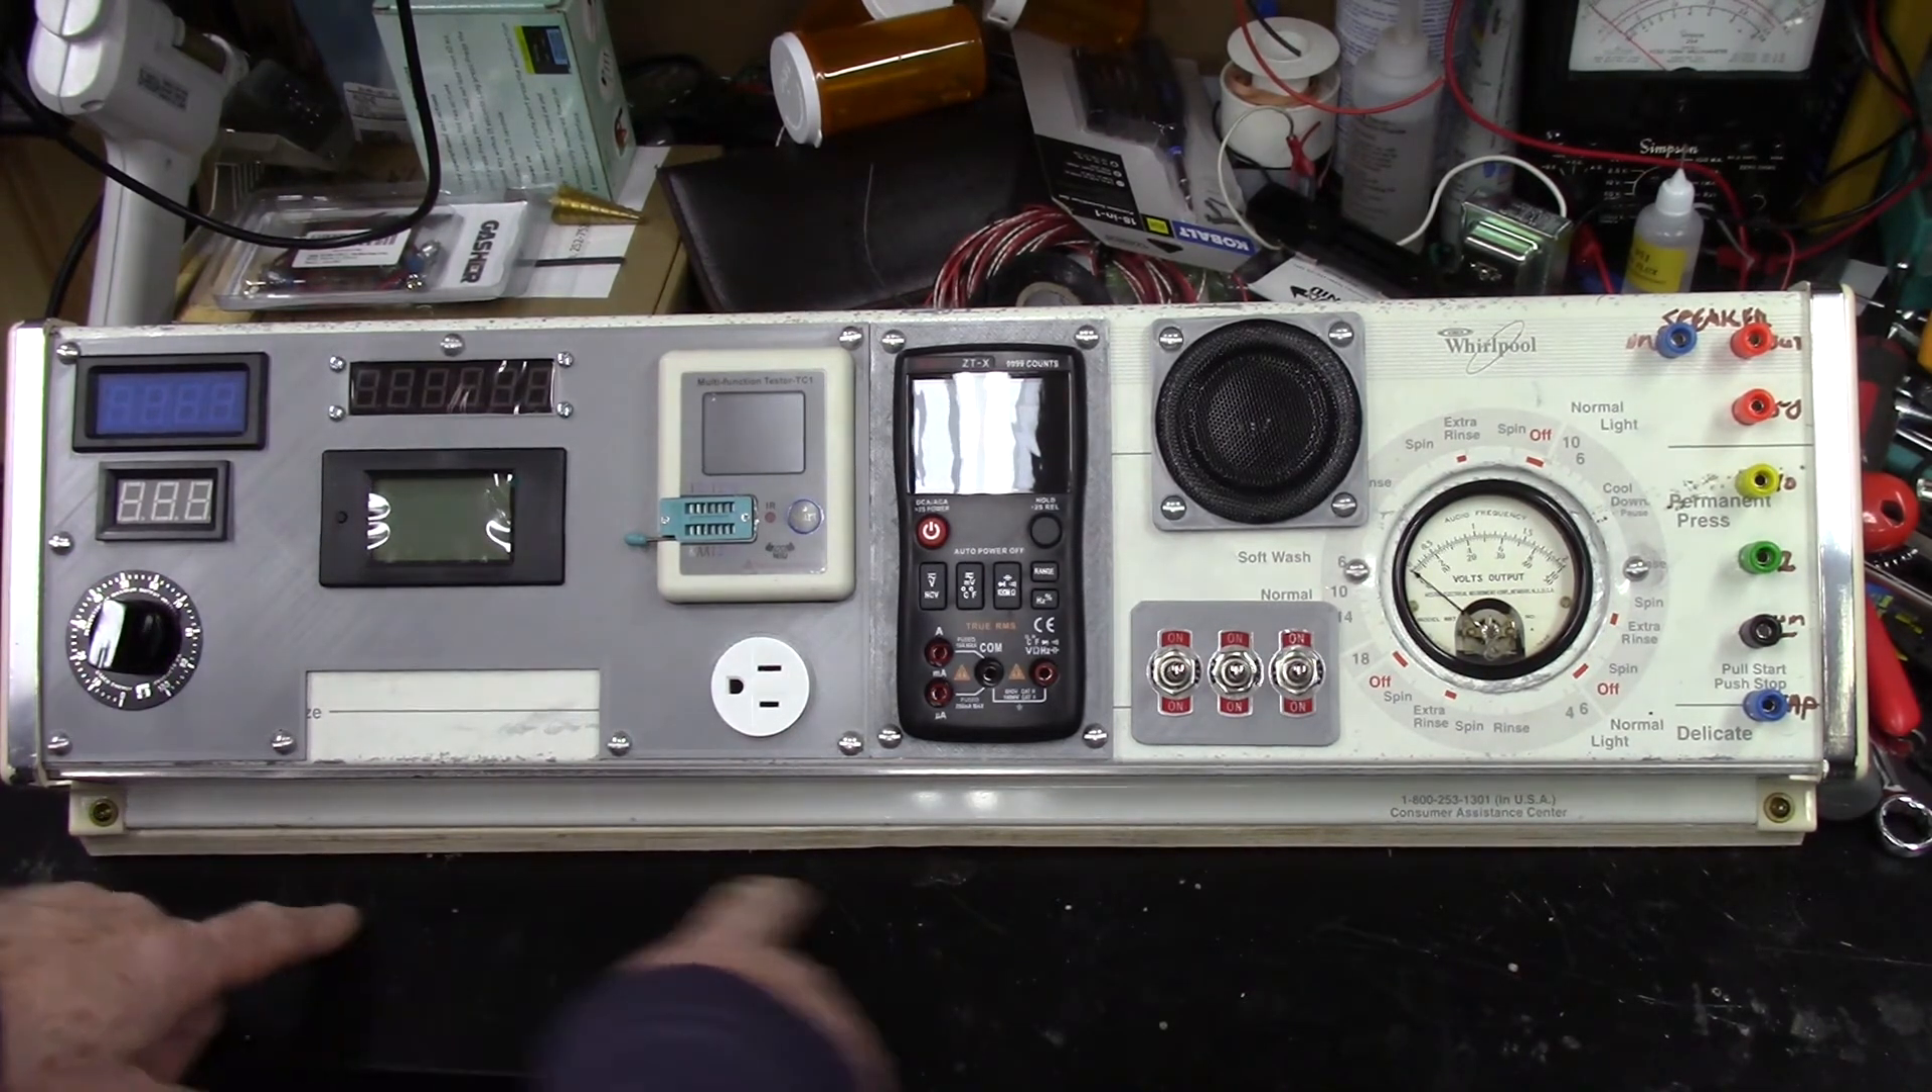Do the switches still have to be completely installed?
No.